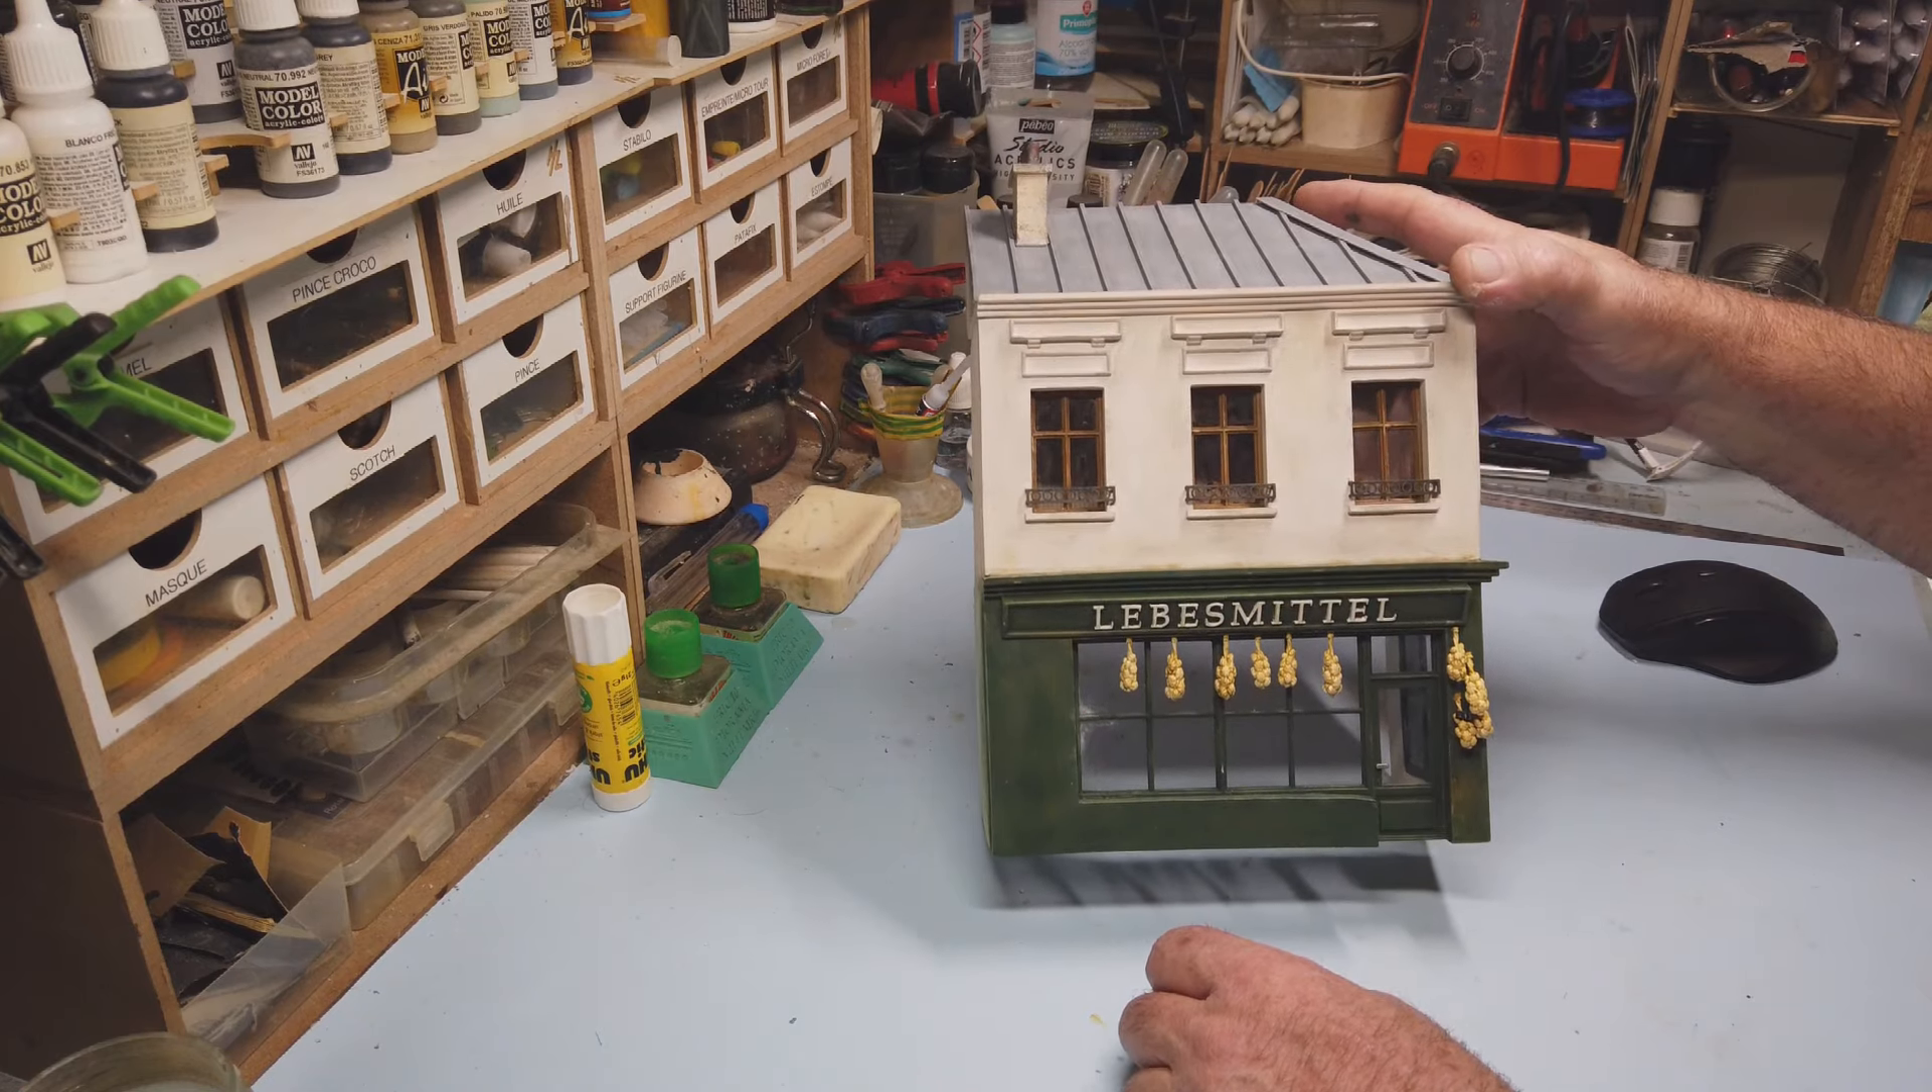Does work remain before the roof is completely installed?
No.